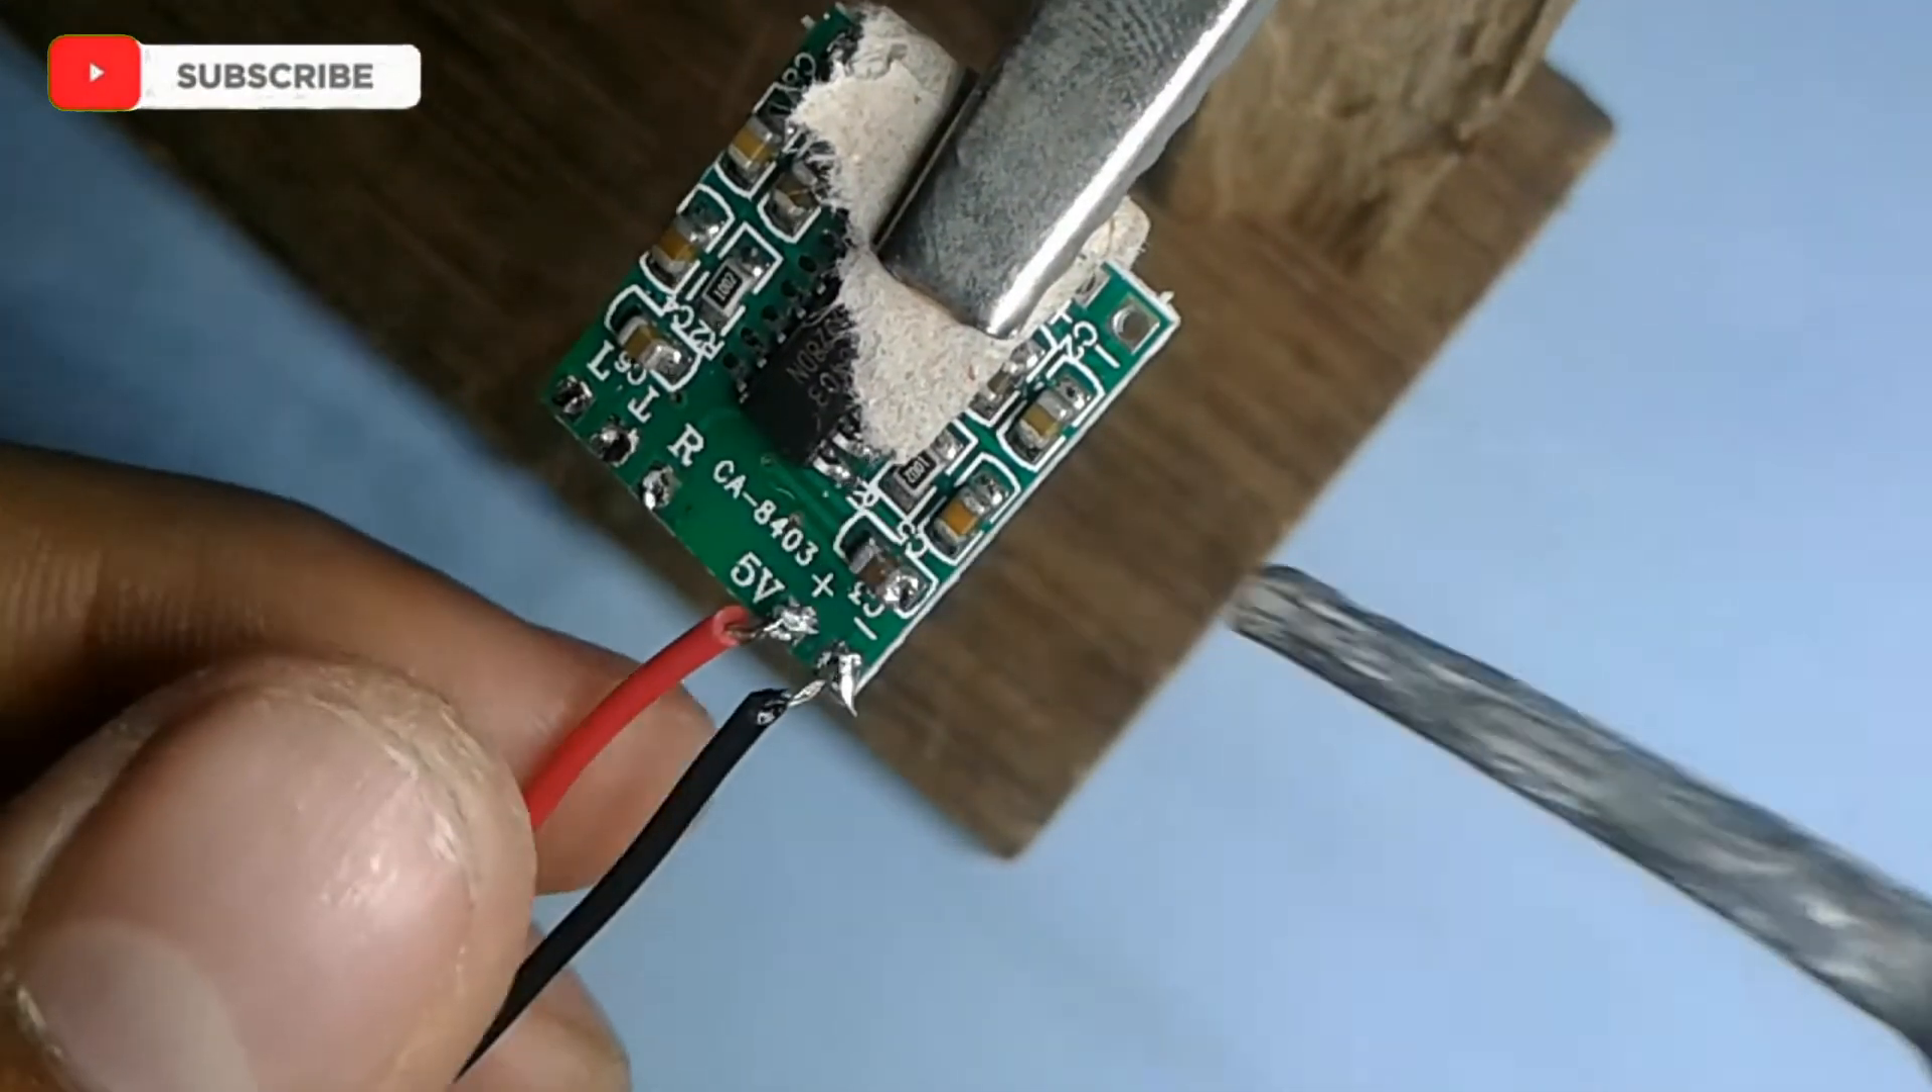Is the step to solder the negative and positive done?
Yes.